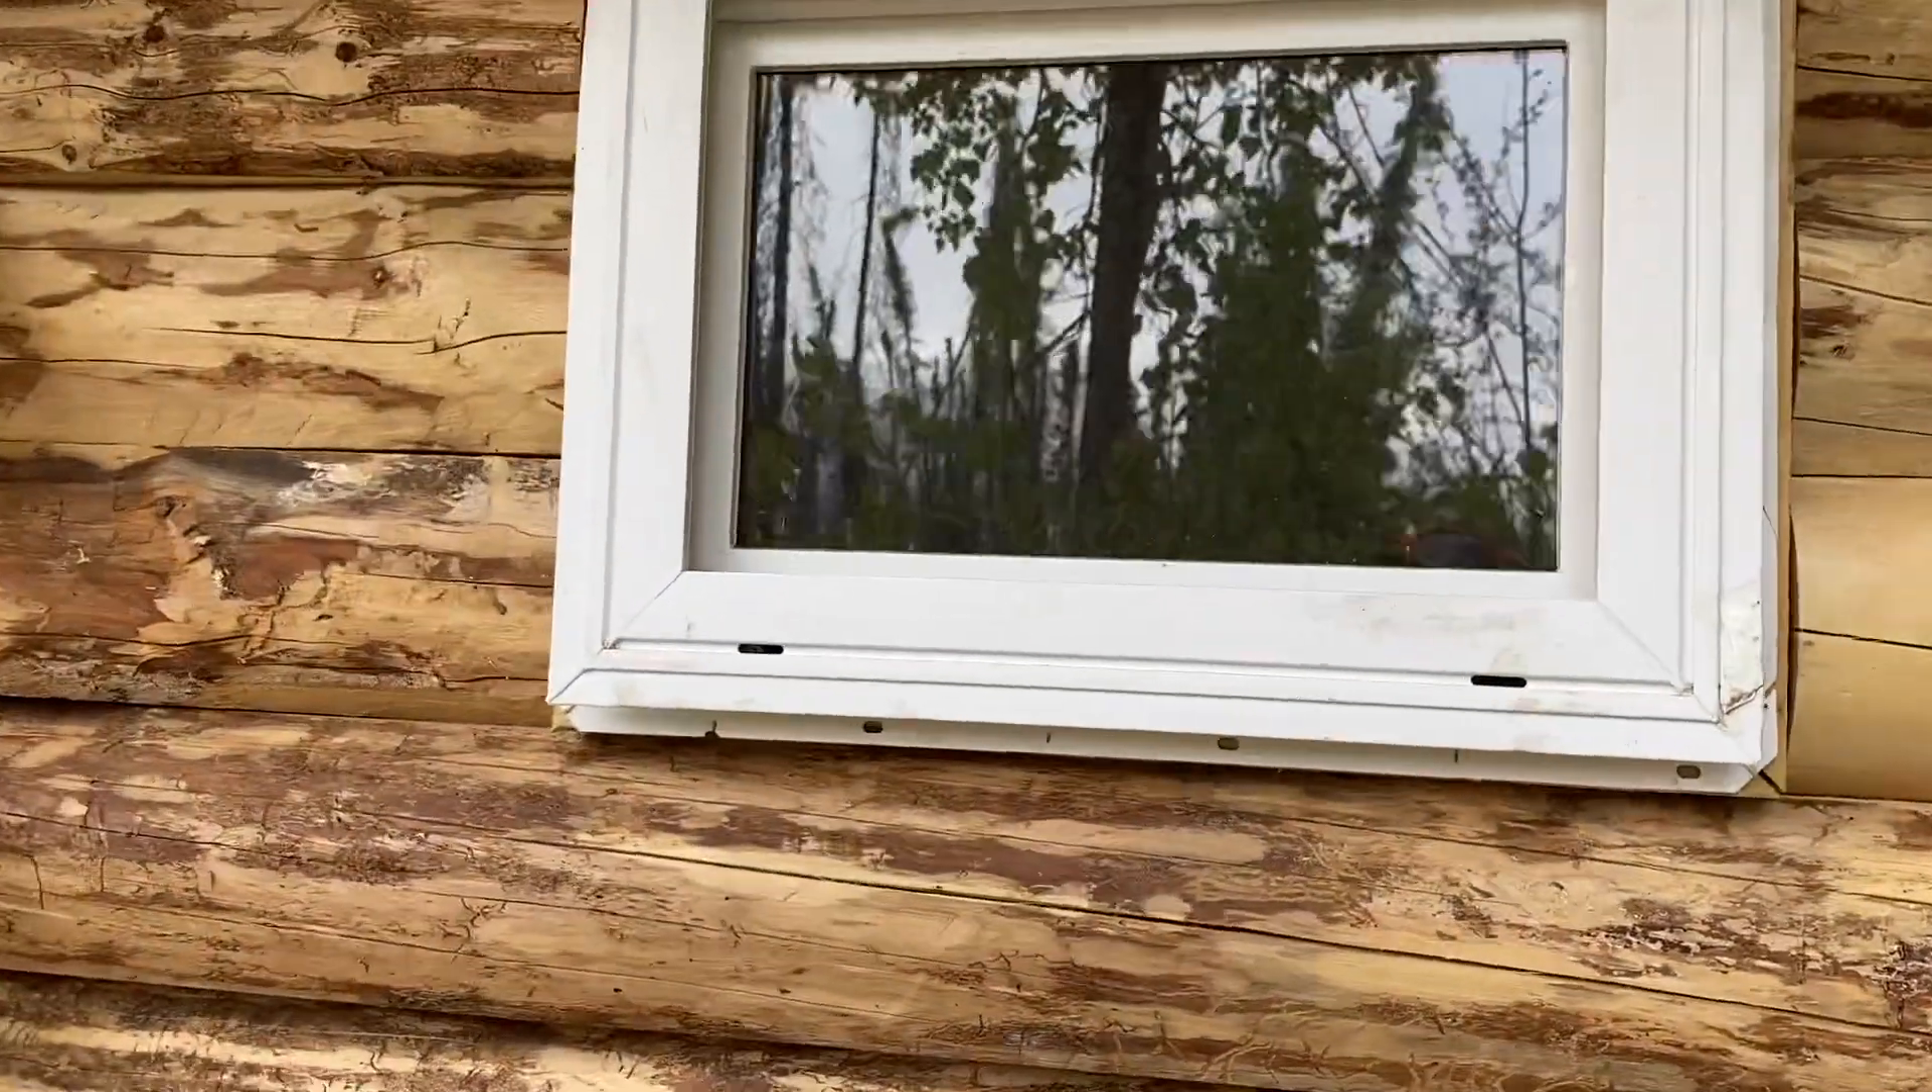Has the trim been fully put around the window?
No.